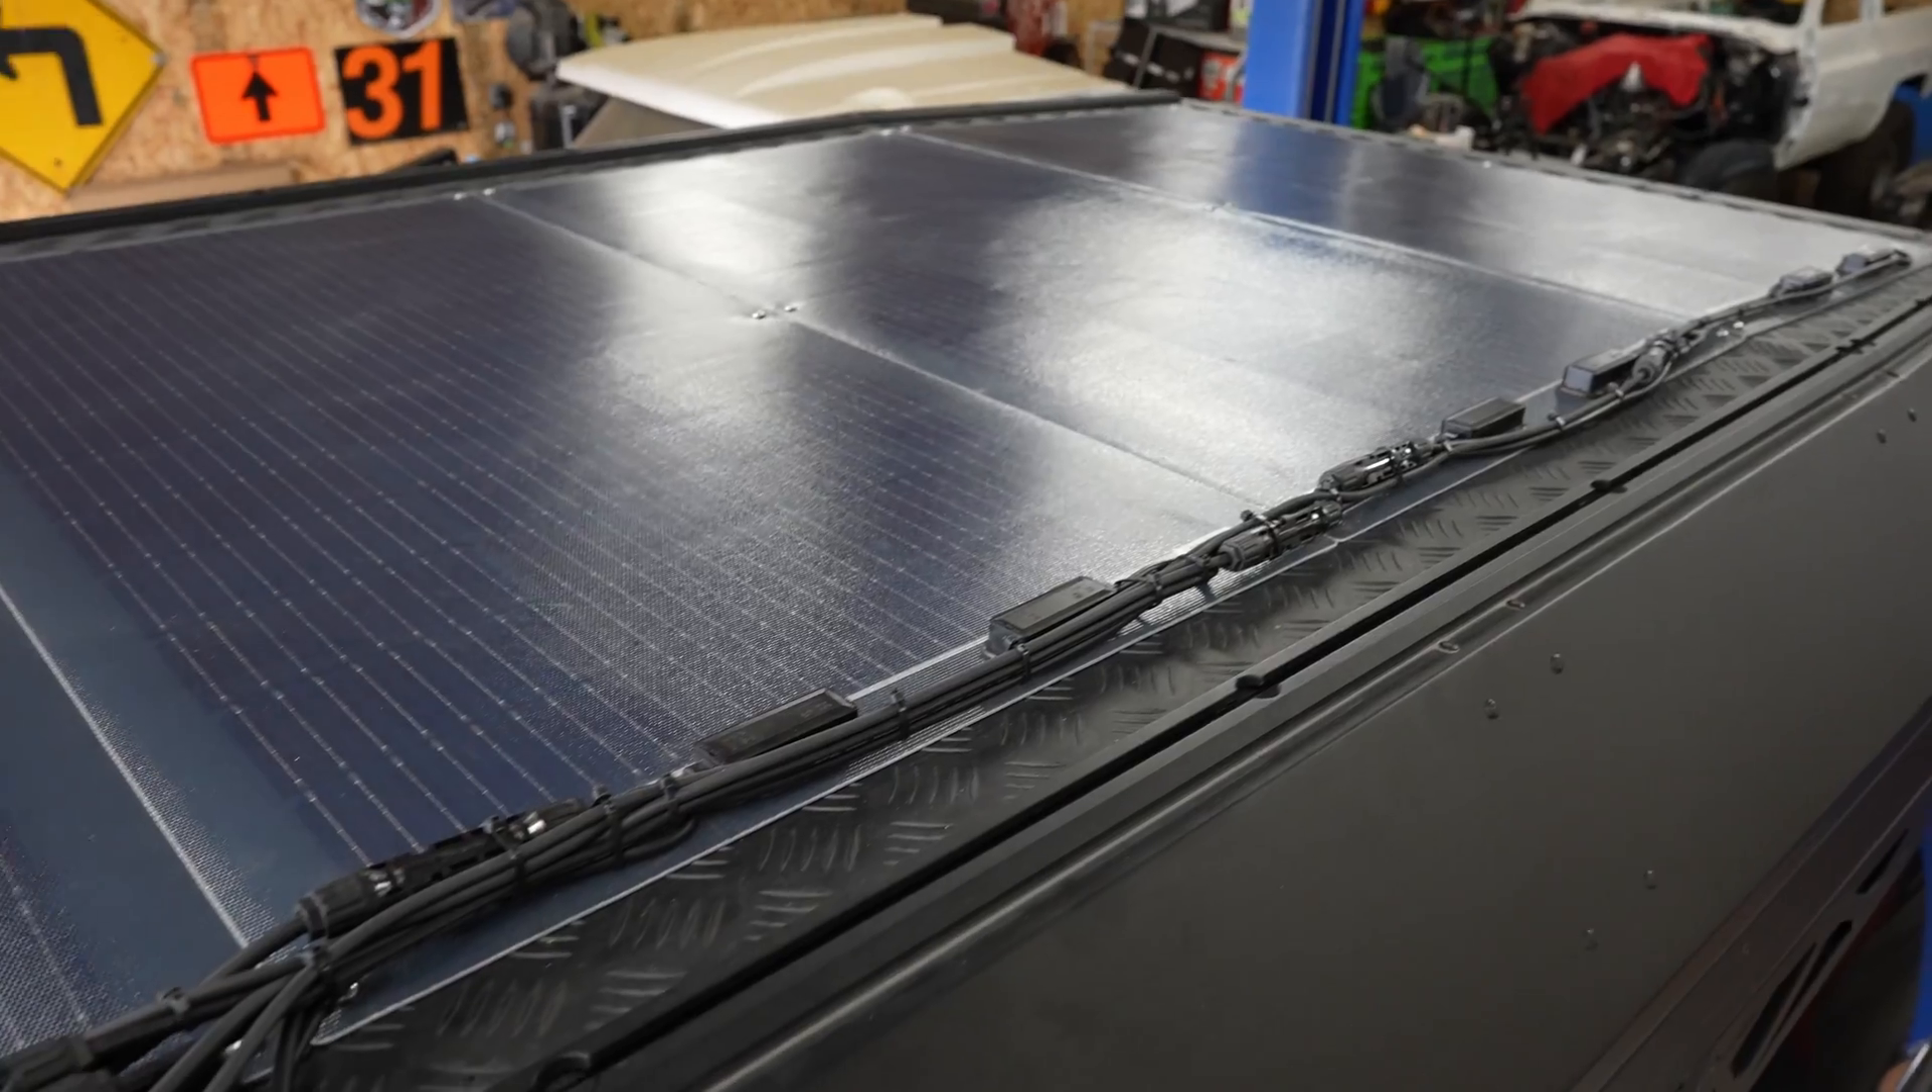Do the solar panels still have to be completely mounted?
No.